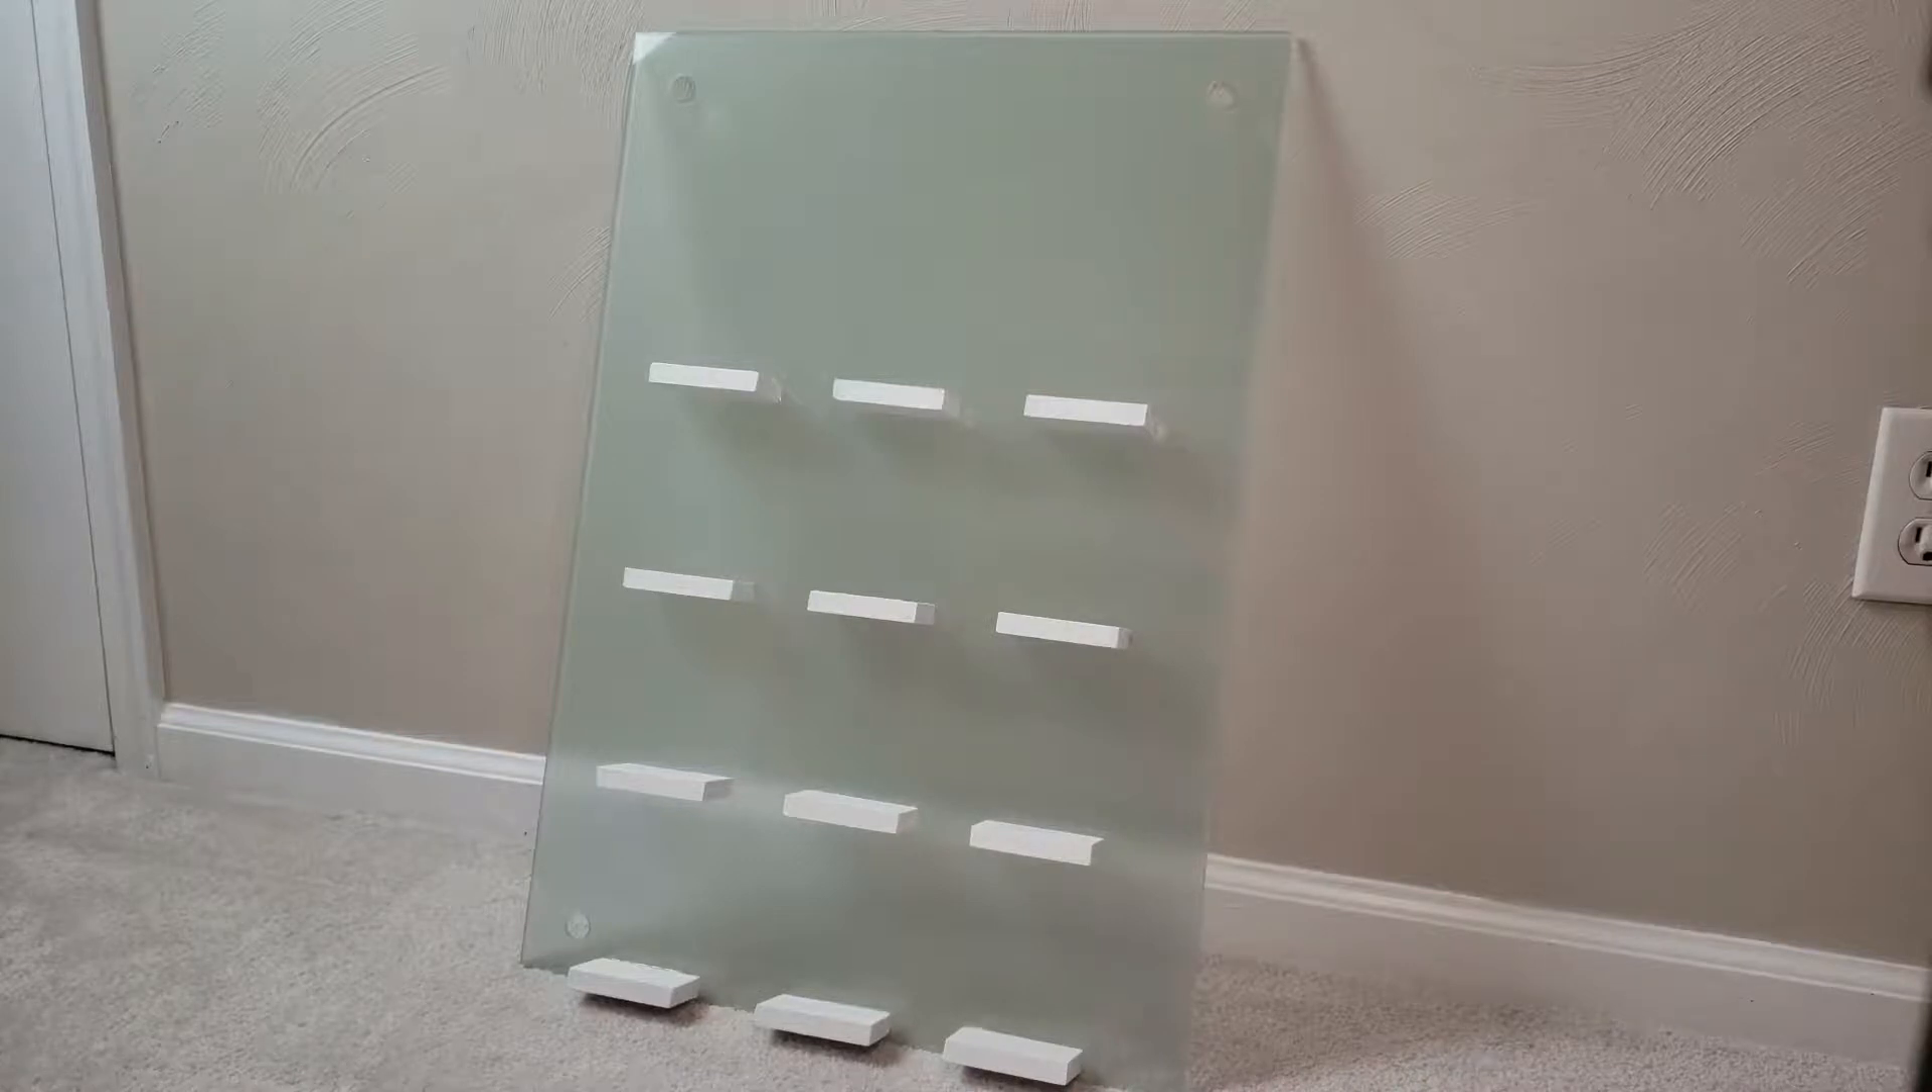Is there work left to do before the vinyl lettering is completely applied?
Yes.